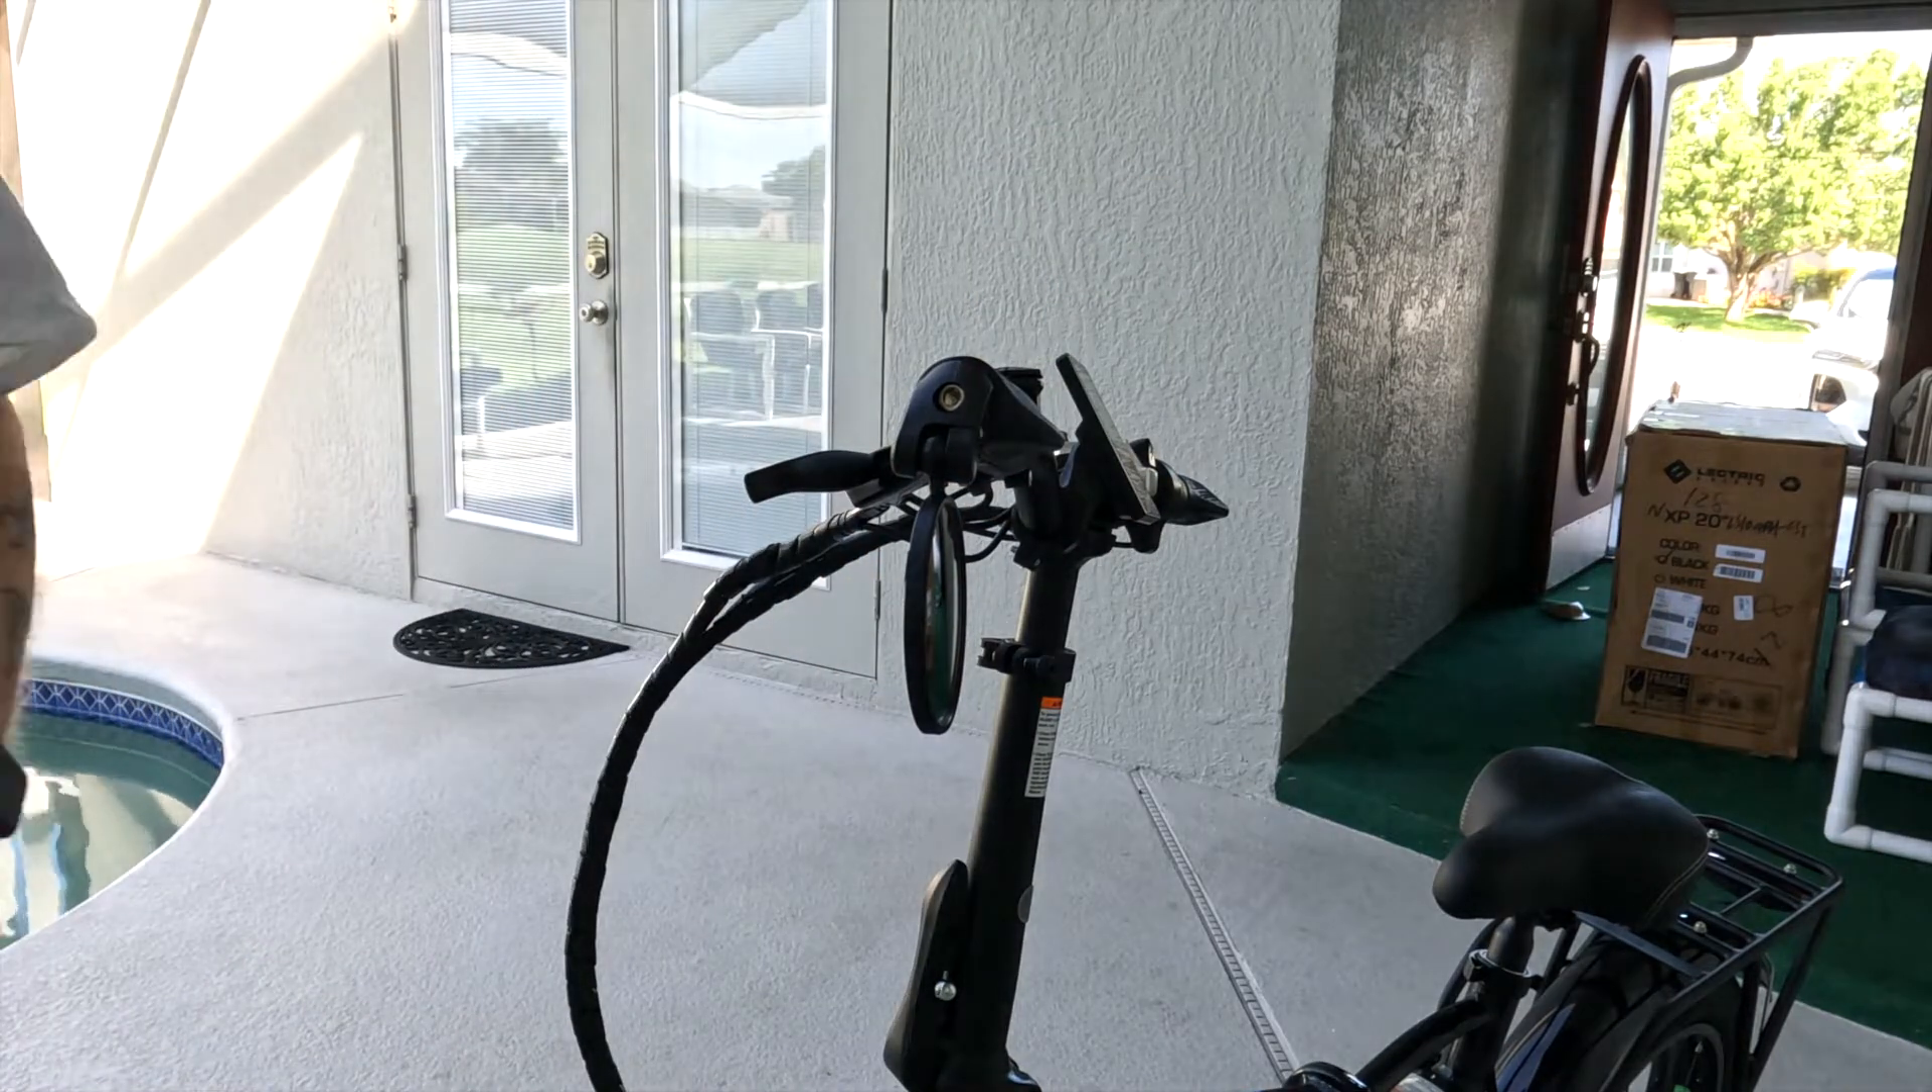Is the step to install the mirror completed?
Yes.